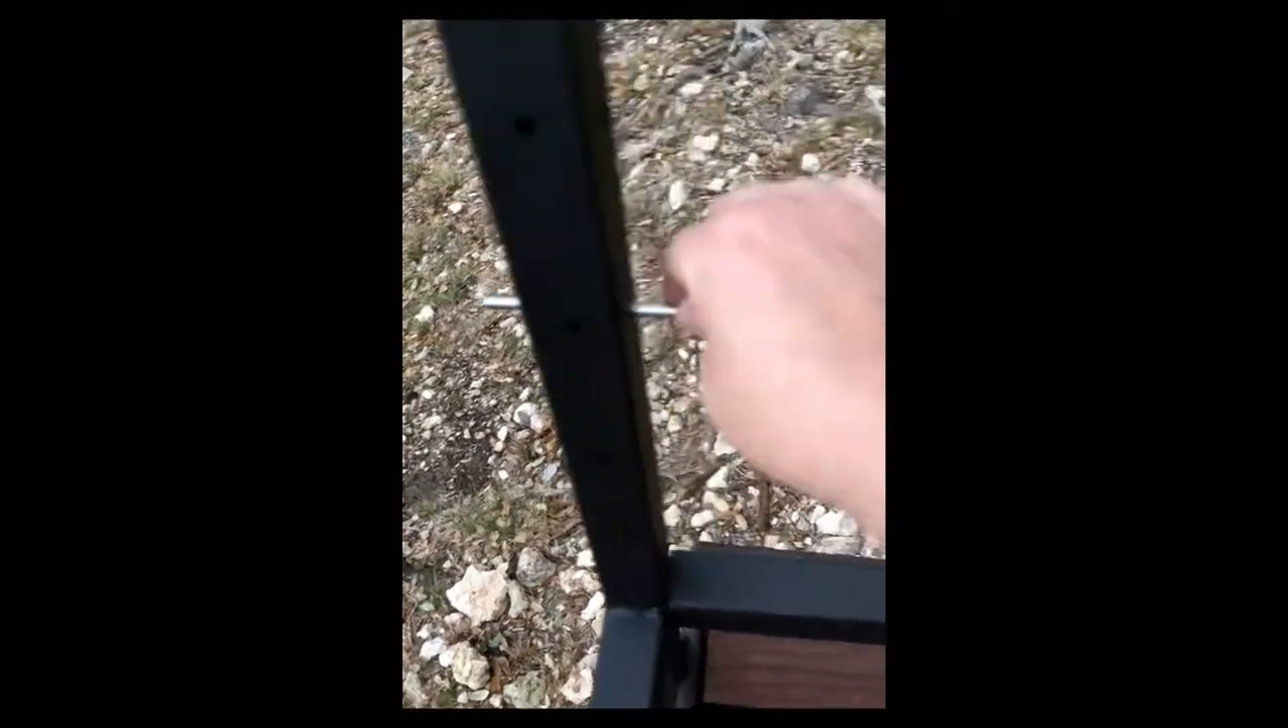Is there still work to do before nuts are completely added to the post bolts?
Yes.